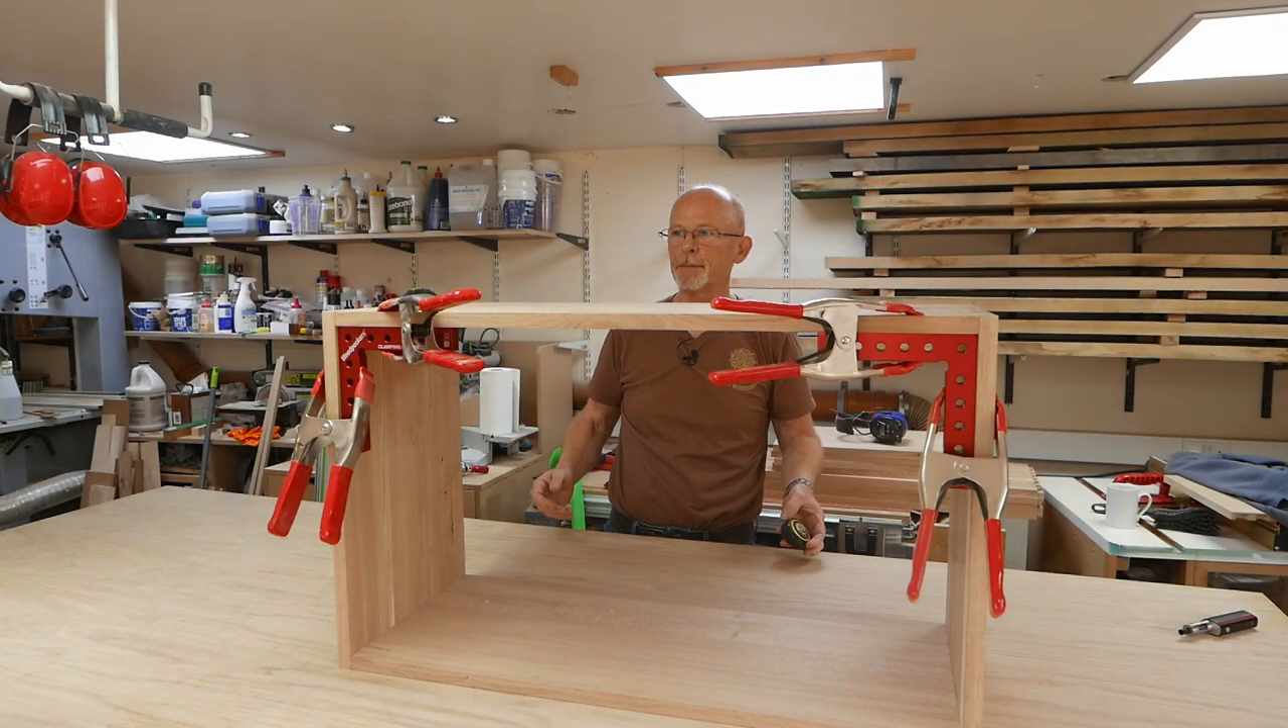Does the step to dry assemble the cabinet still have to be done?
No.